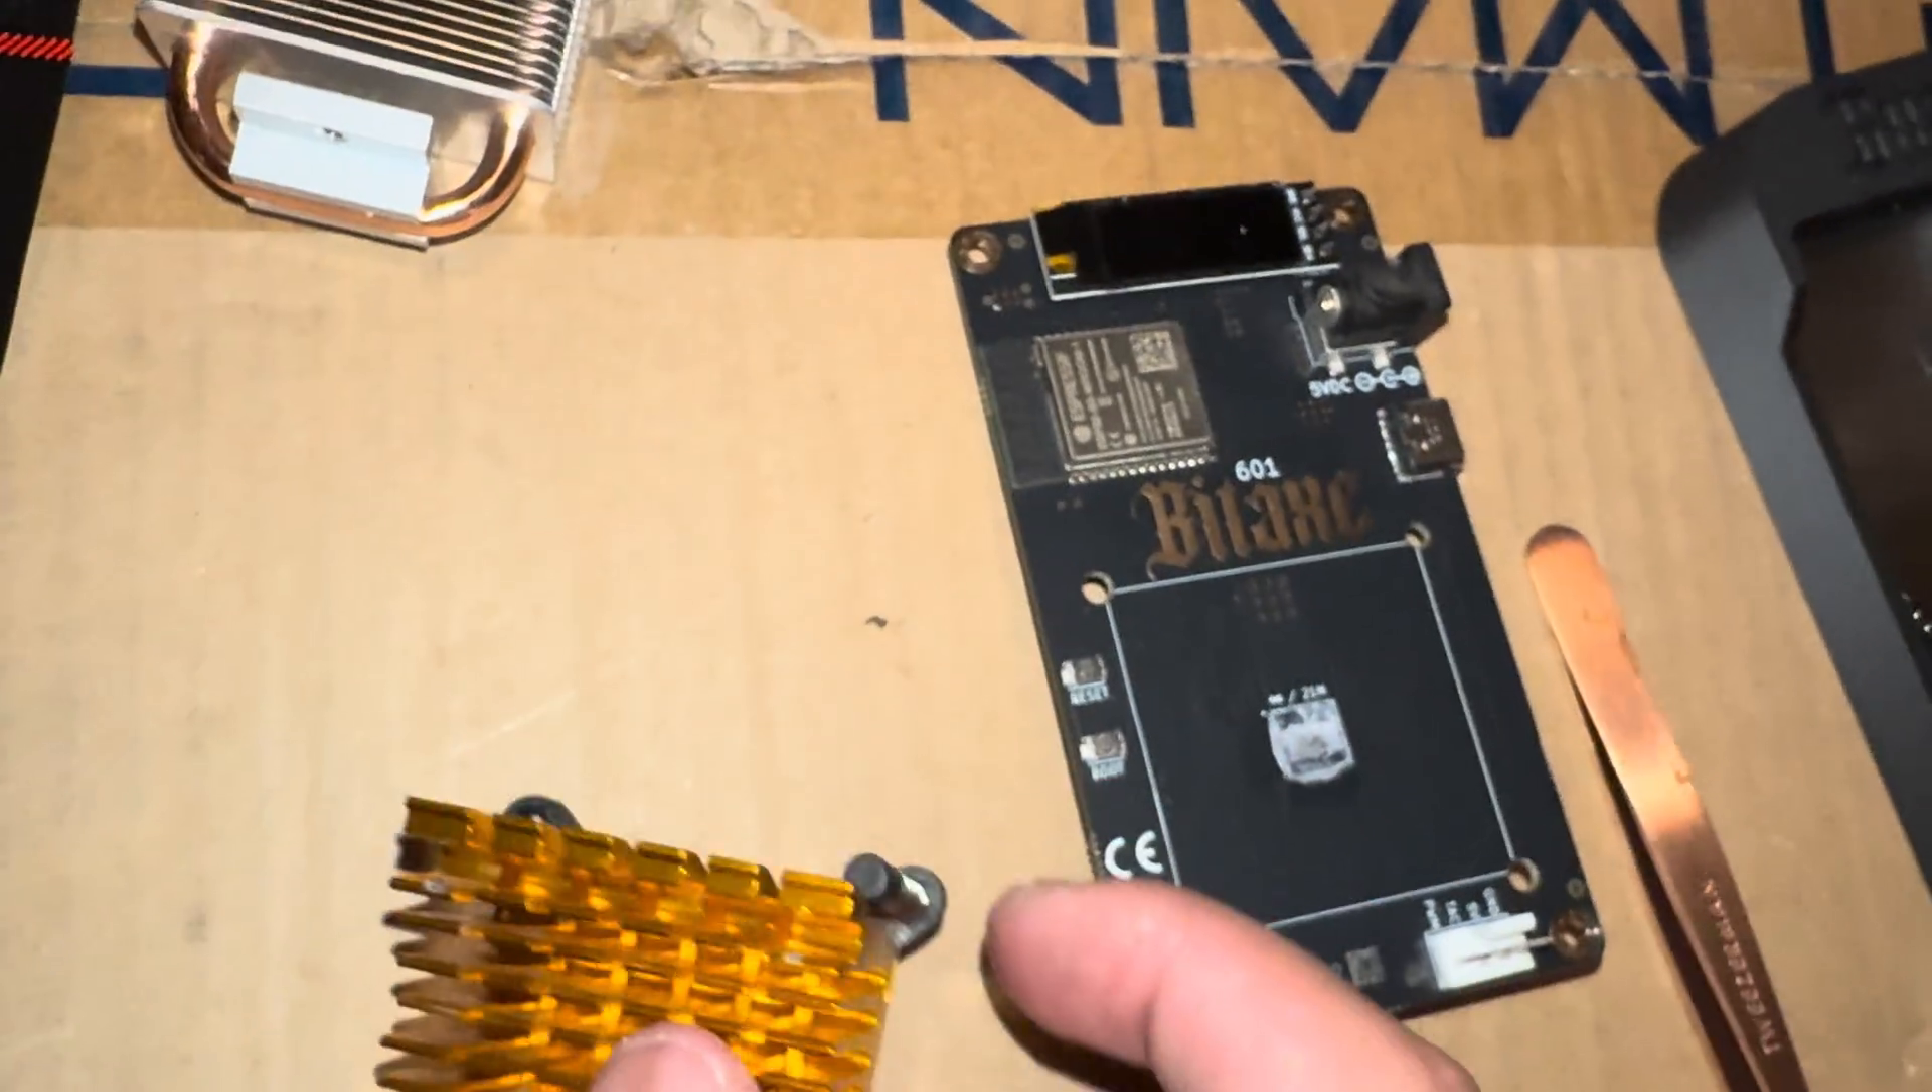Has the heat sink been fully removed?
Yes.